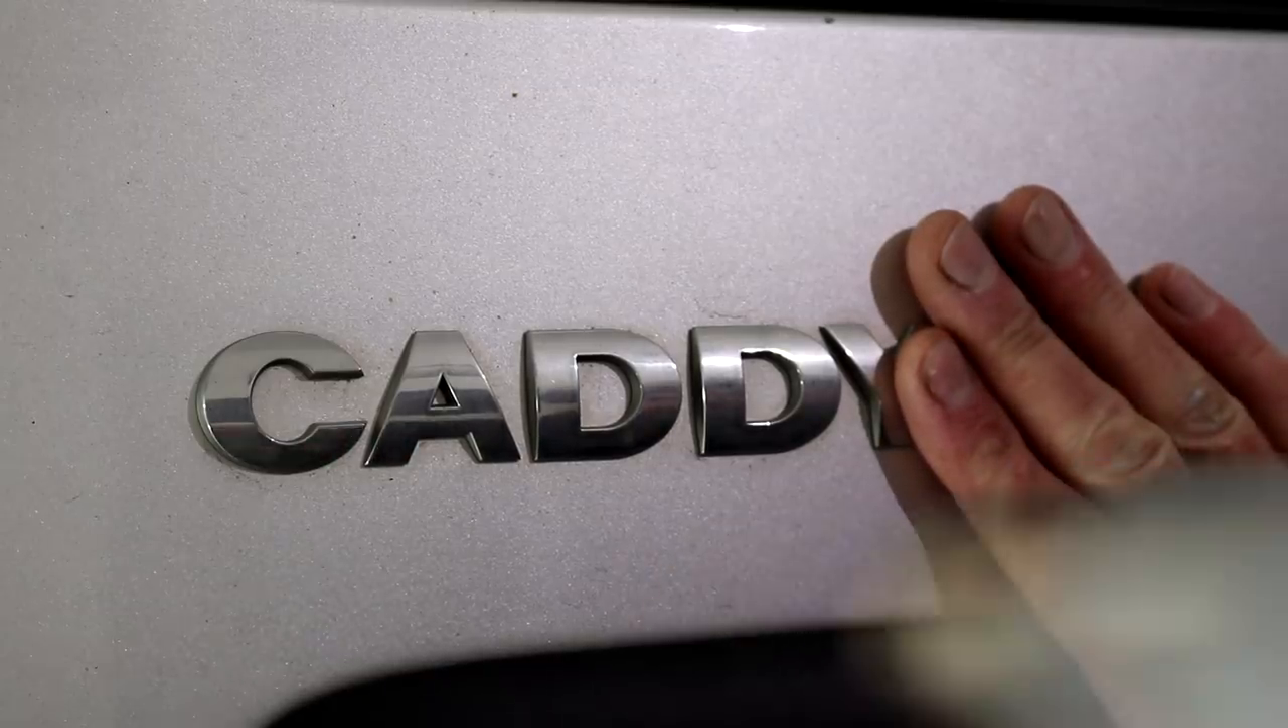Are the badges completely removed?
No.